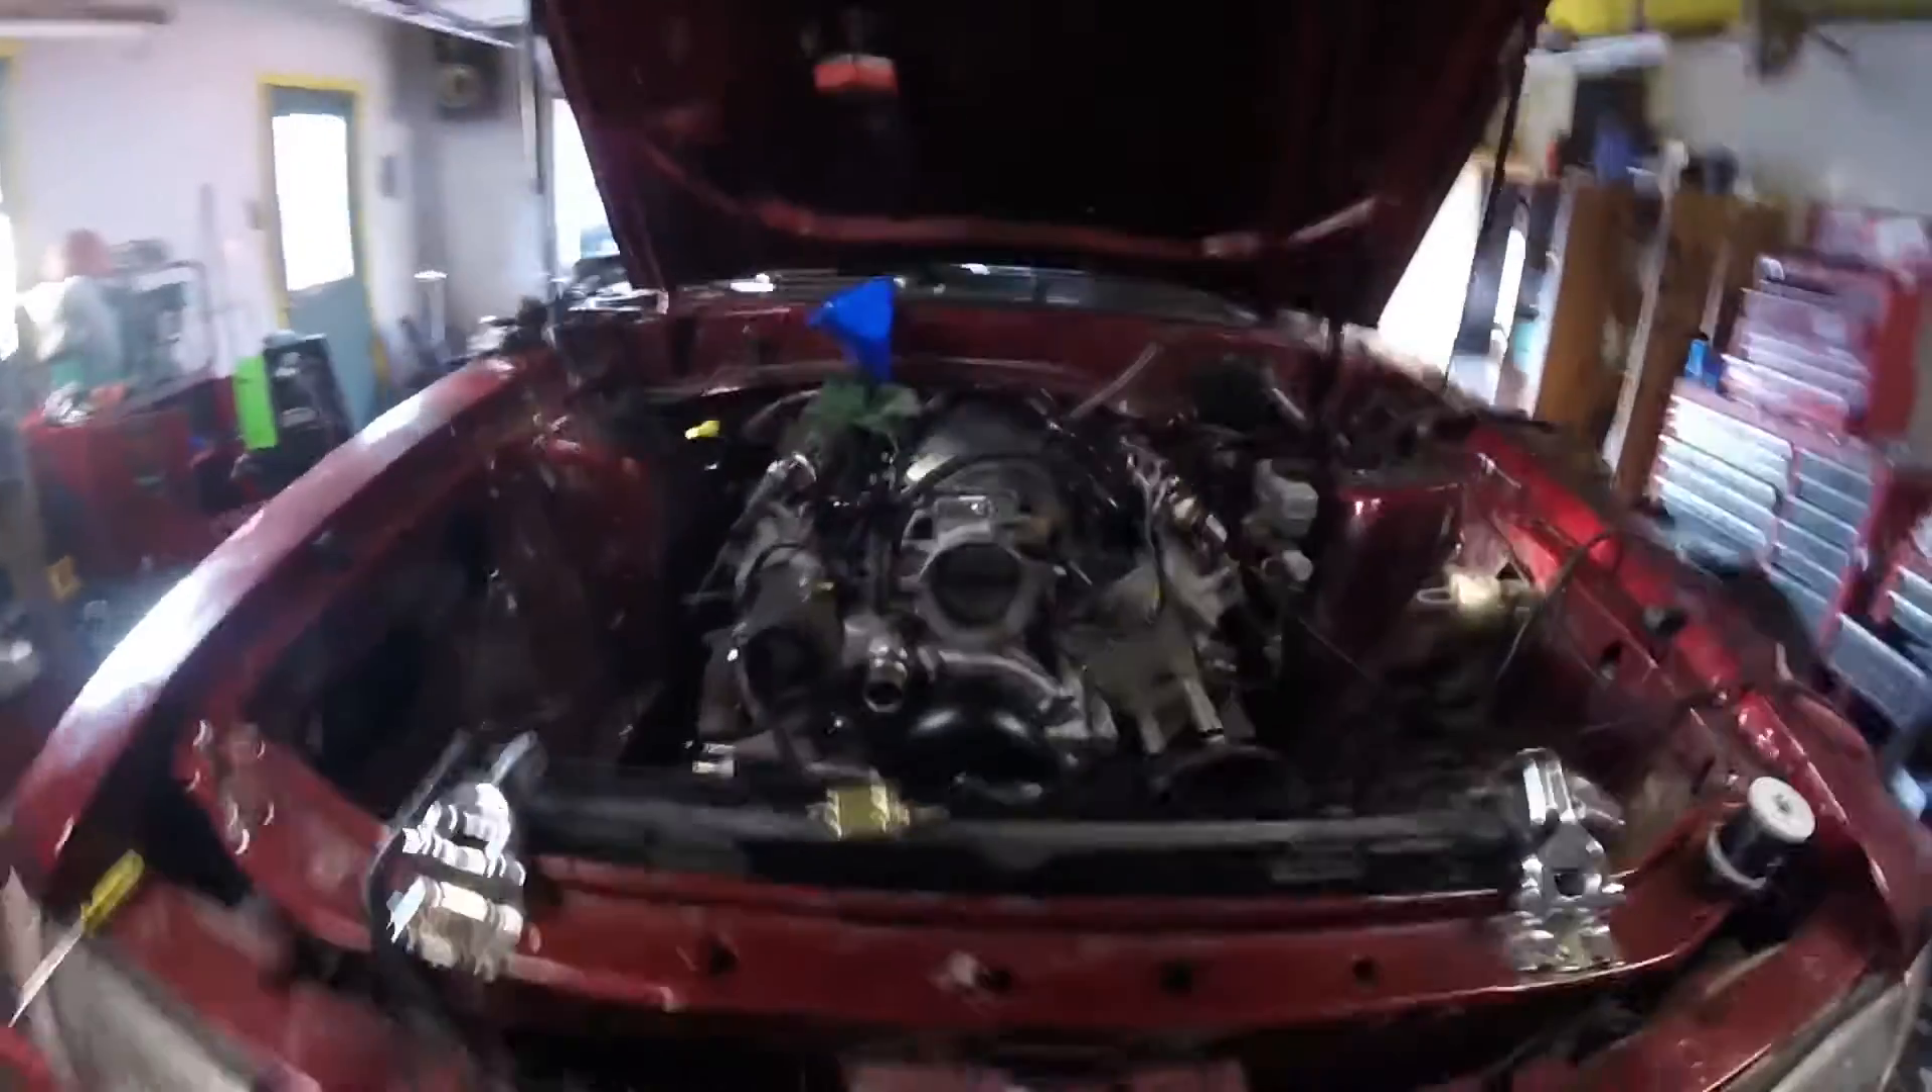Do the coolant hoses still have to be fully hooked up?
Yes.